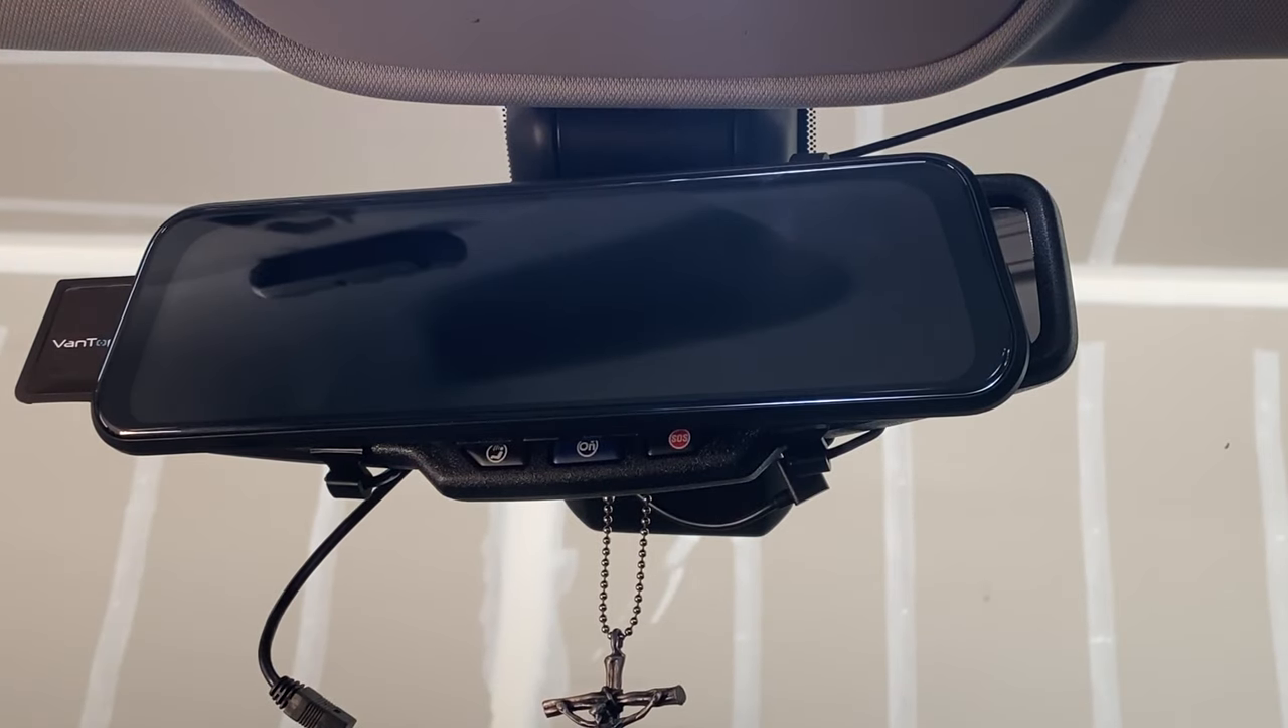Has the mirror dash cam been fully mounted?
Yes.